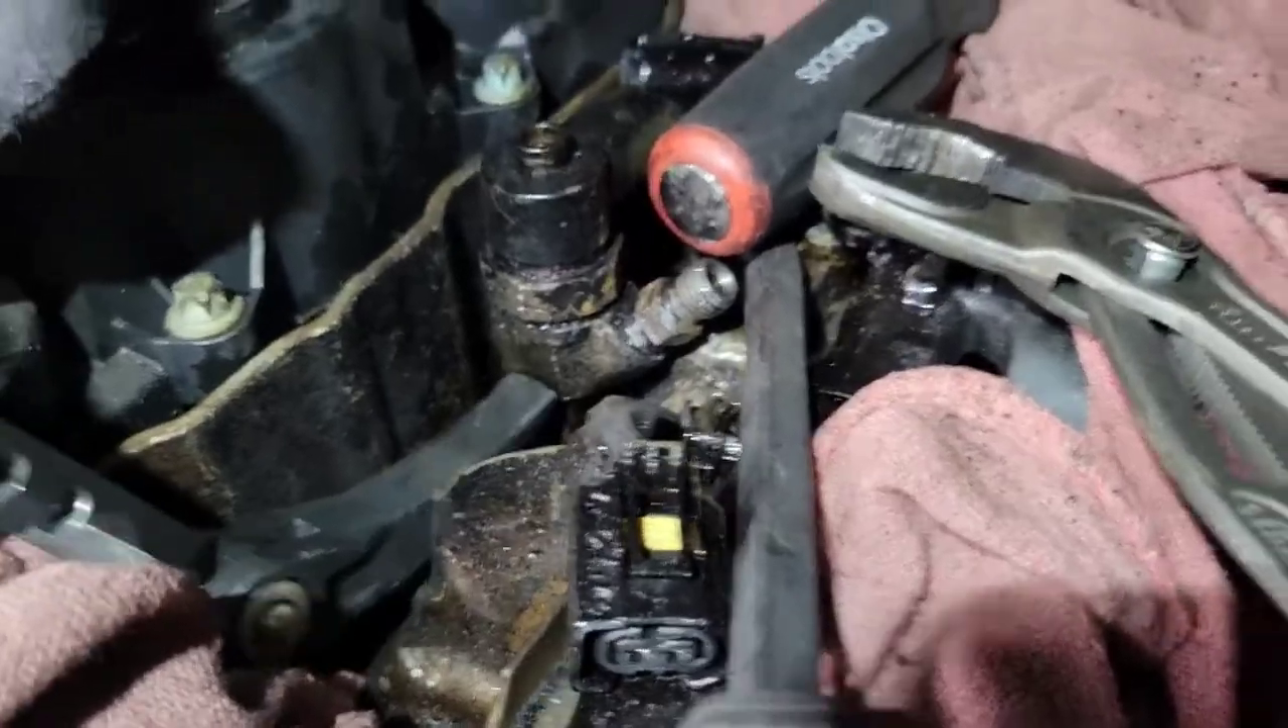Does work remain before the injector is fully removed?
Yes.